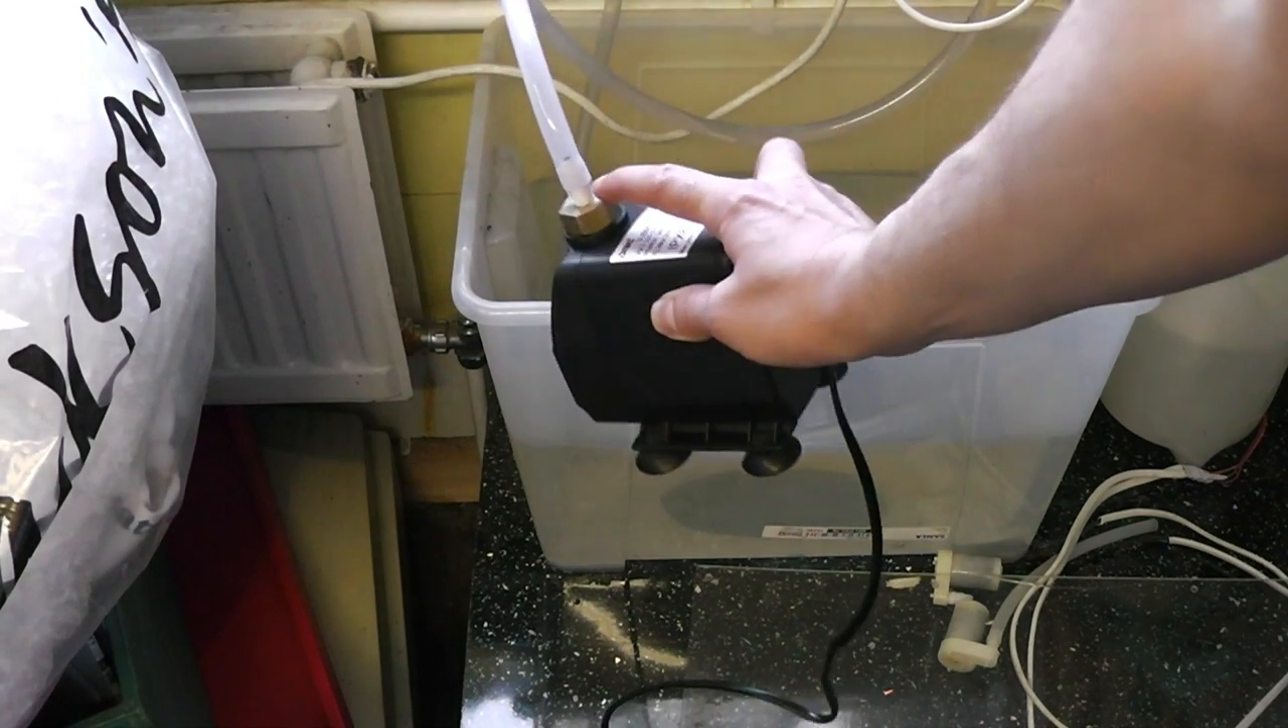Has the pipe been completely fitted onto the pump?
Yes.